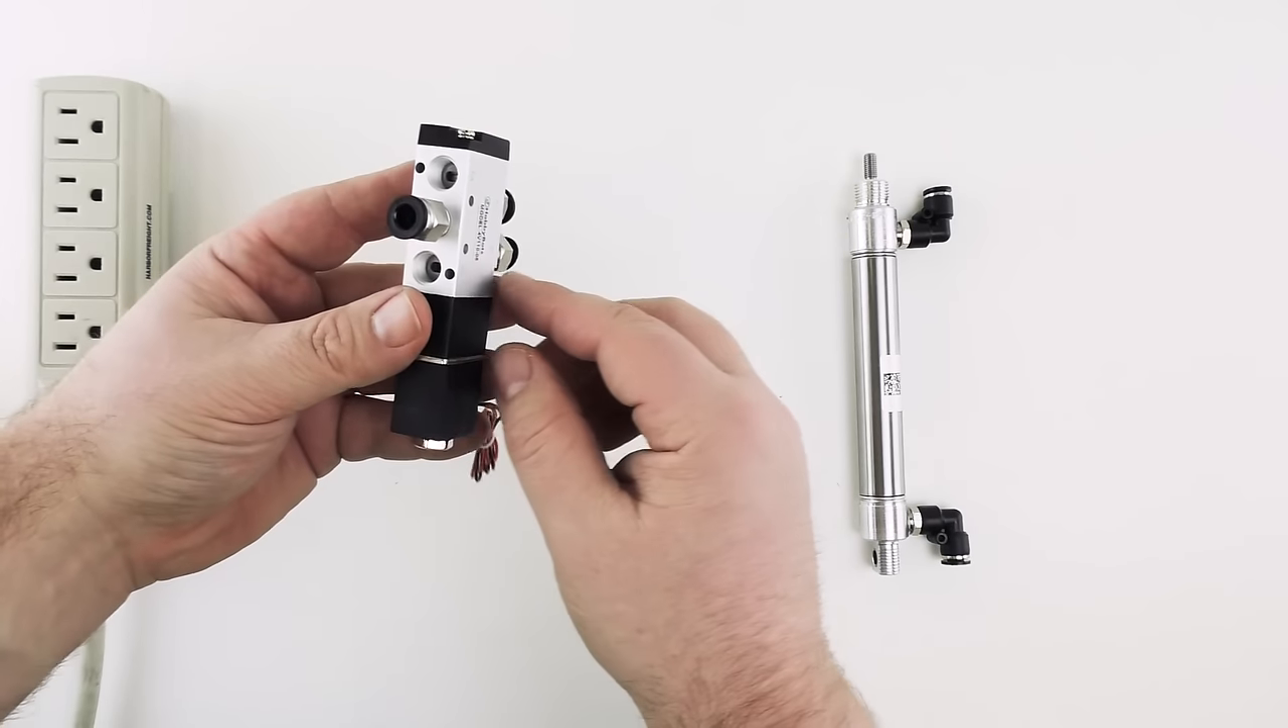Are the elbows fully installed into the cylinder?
Yes.